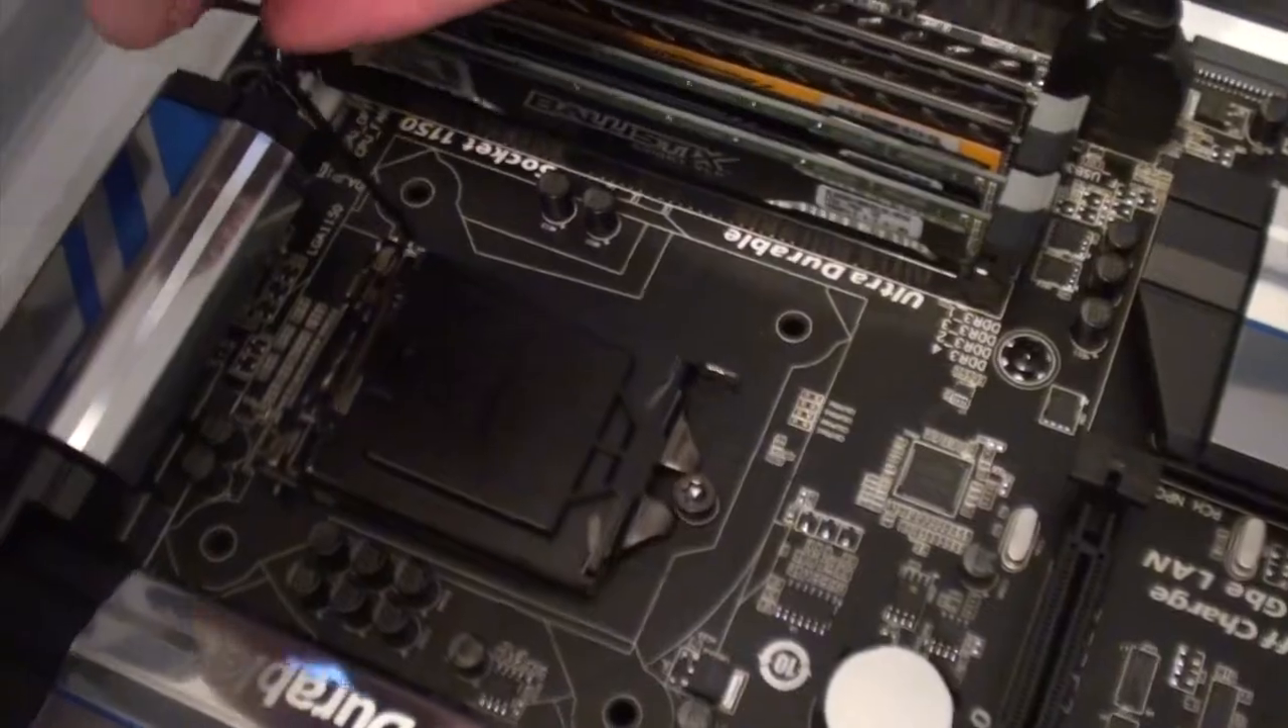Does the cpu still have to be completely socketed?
Yes.